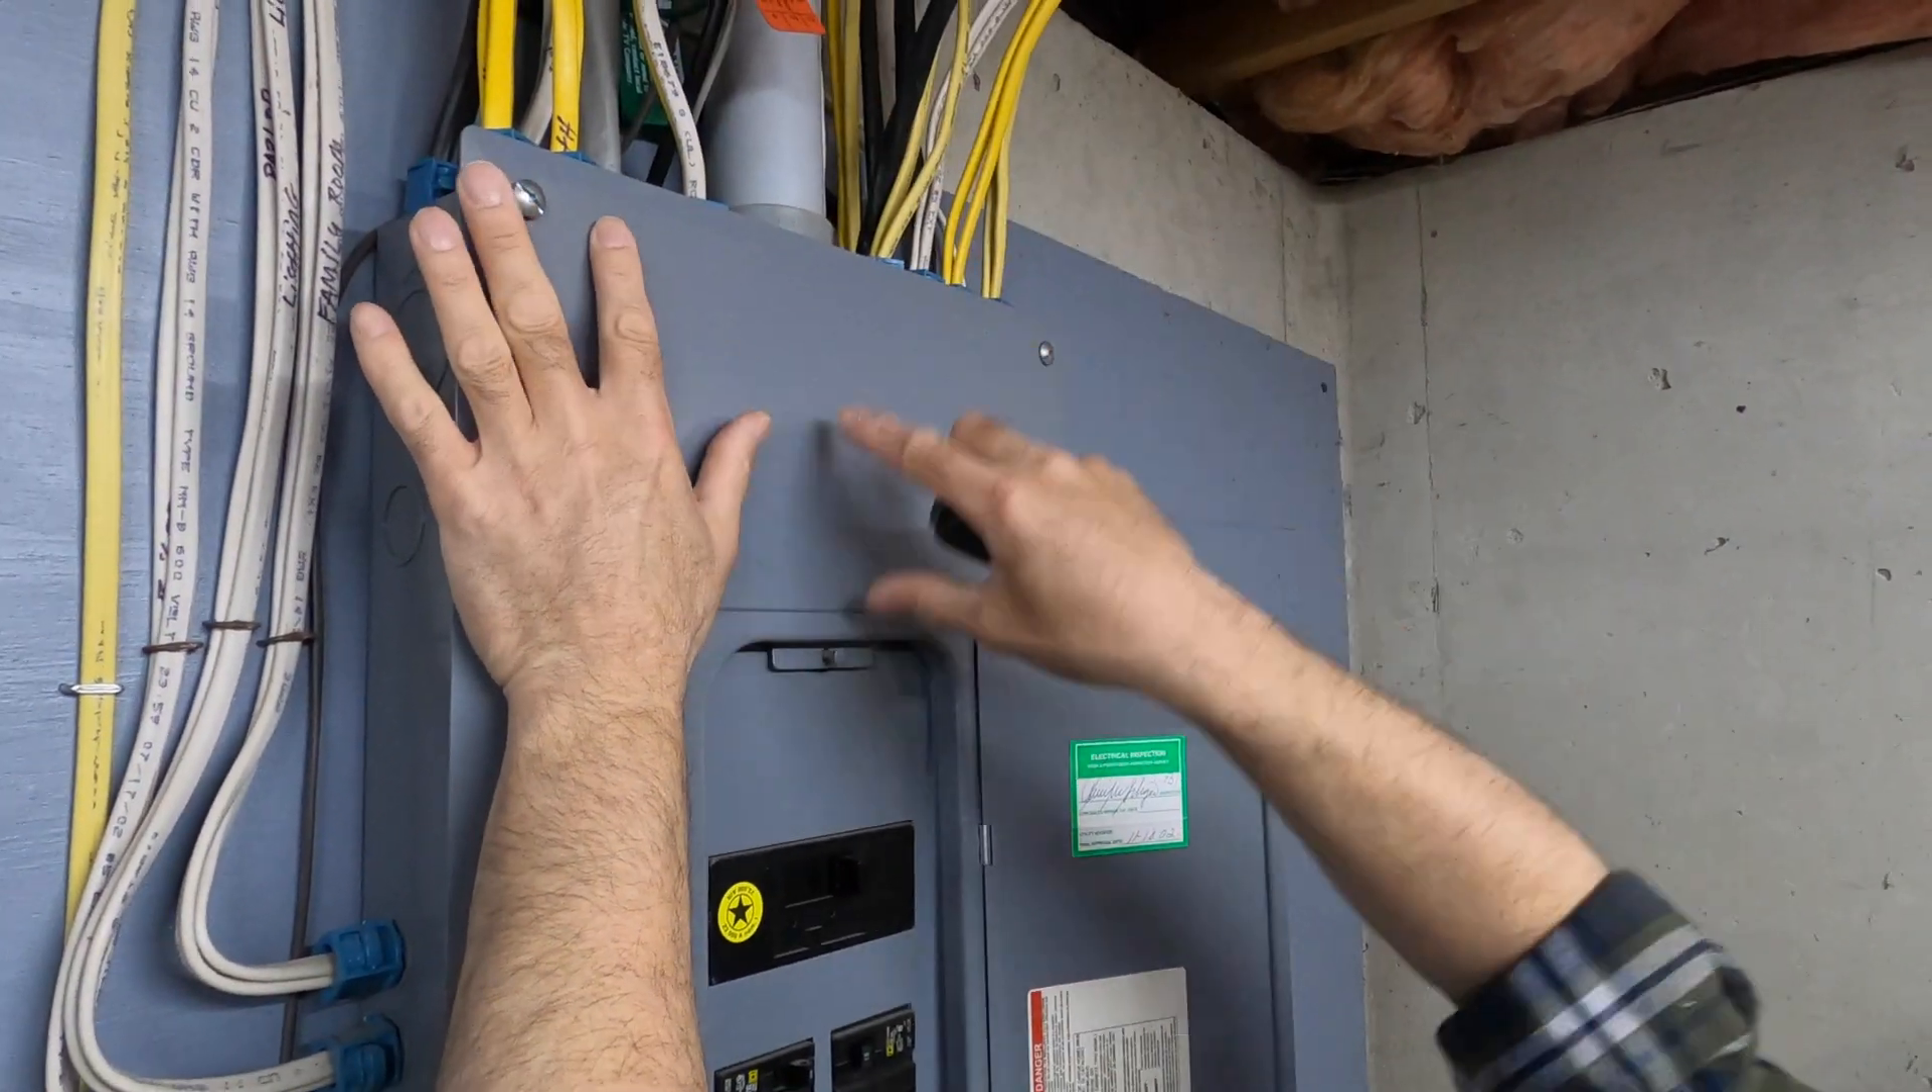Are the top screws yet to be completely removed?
Yes.